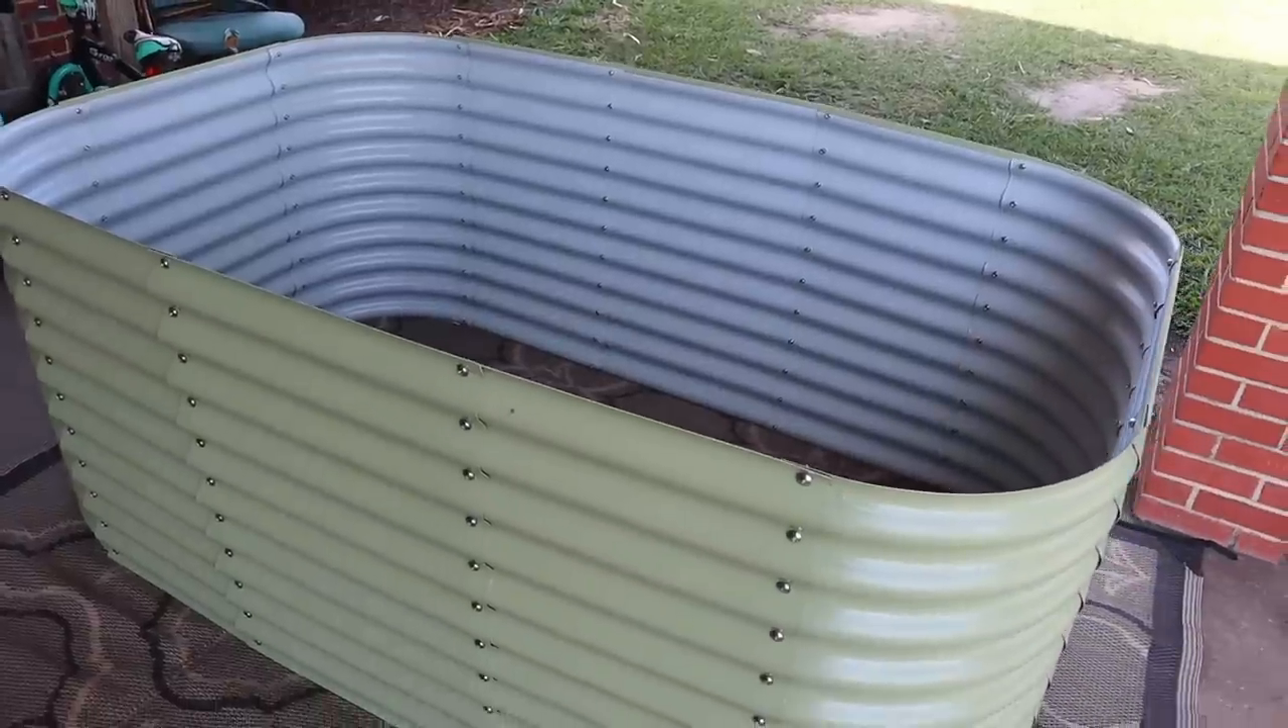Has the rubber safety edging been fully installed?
No.